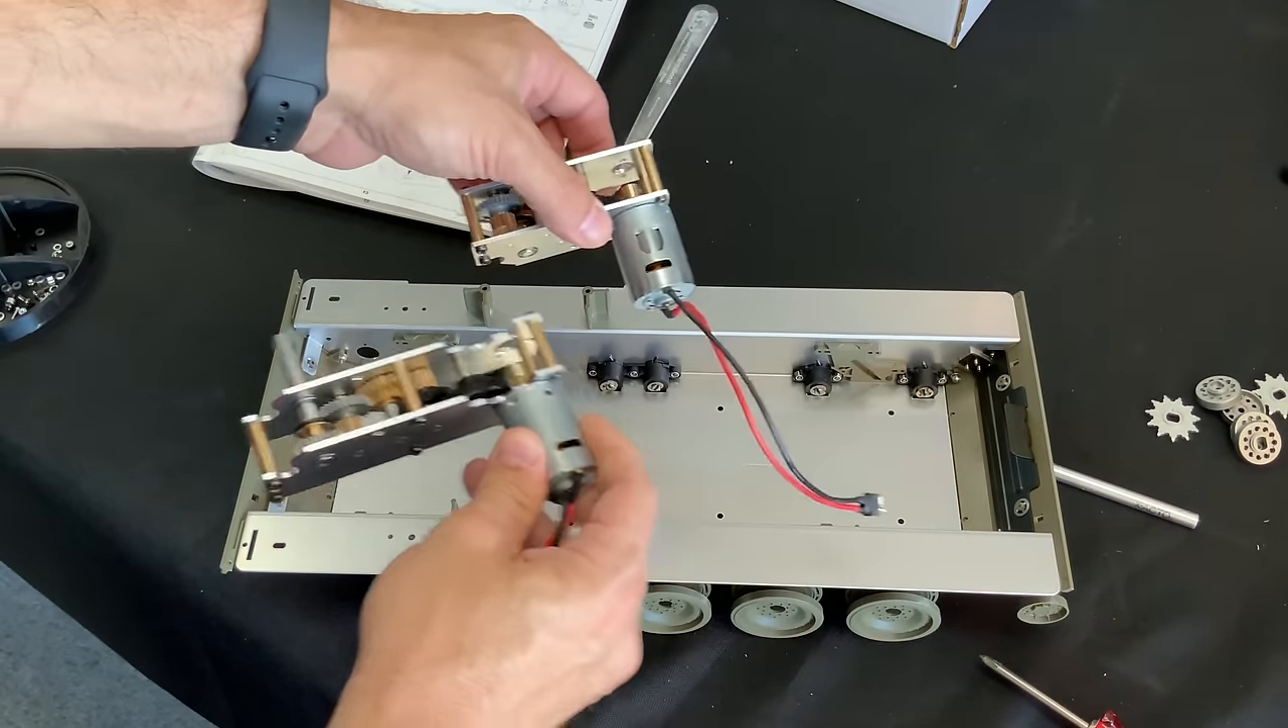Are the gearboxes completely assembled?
Yes.